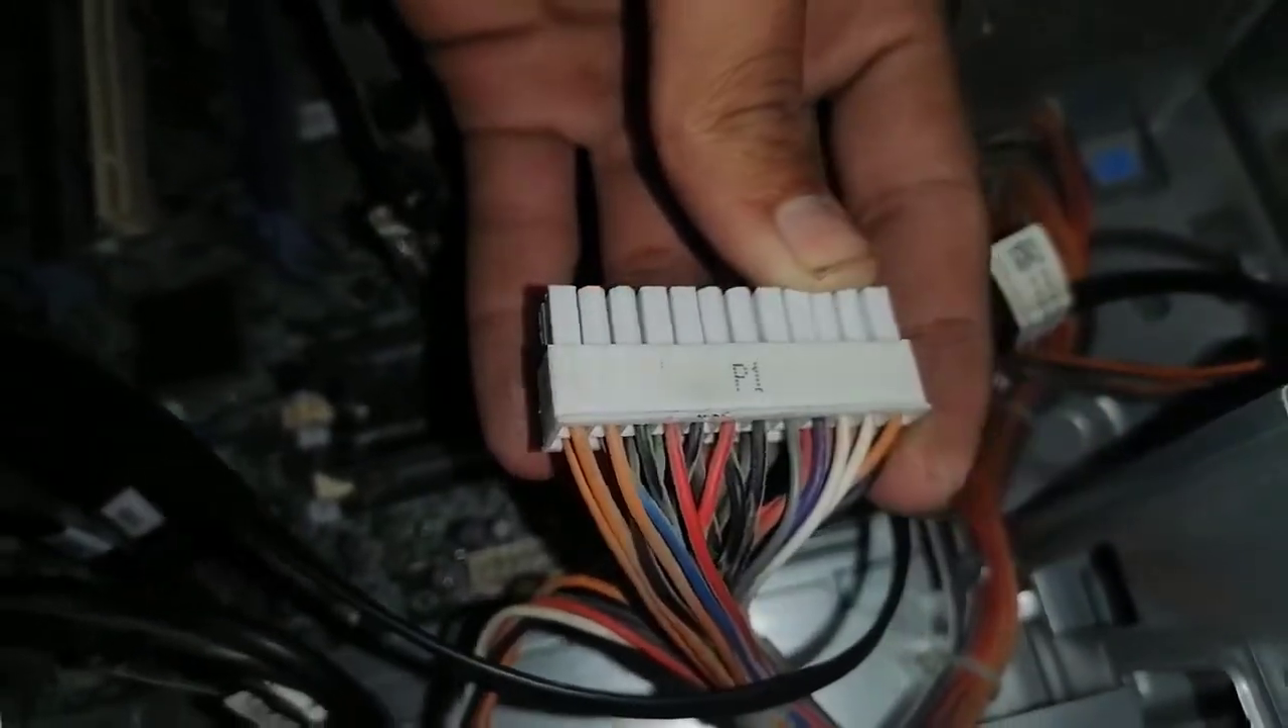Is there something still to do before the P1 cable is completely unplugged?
No.